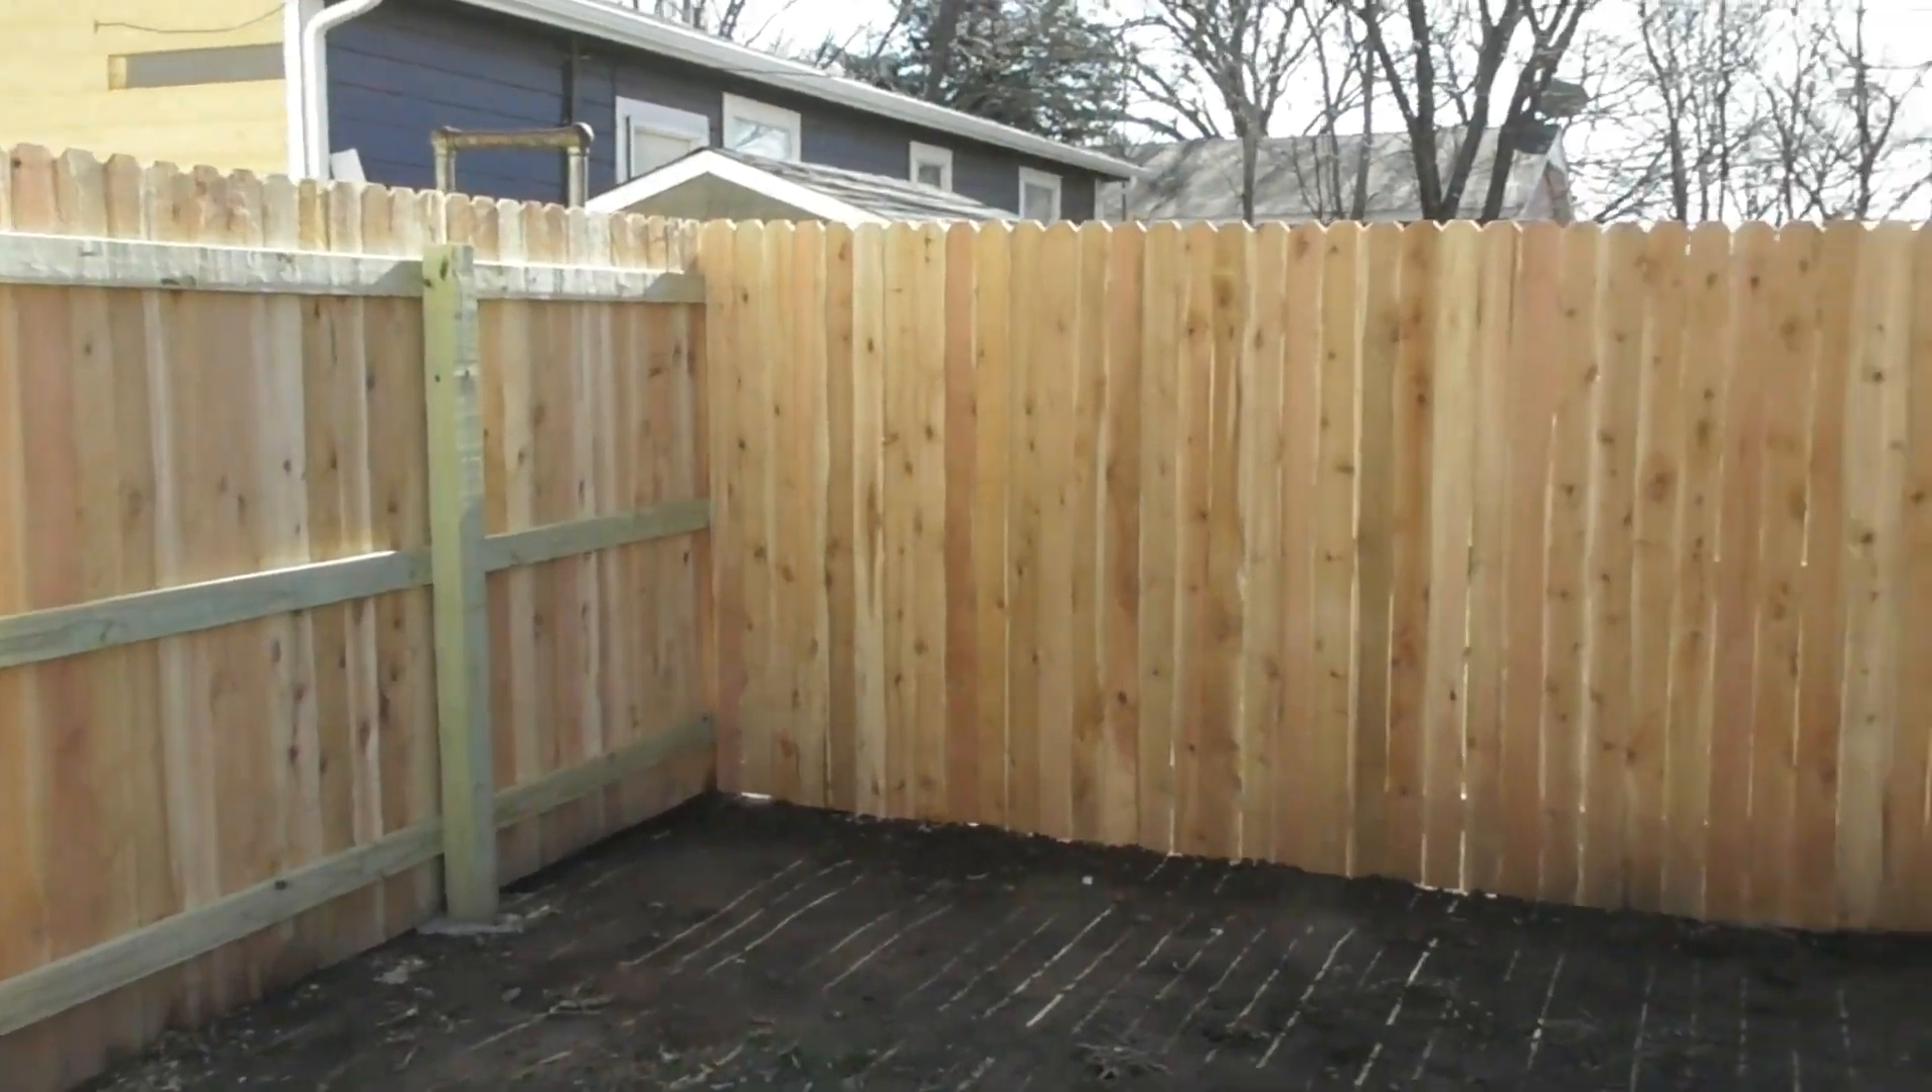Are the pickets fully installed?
Yes.